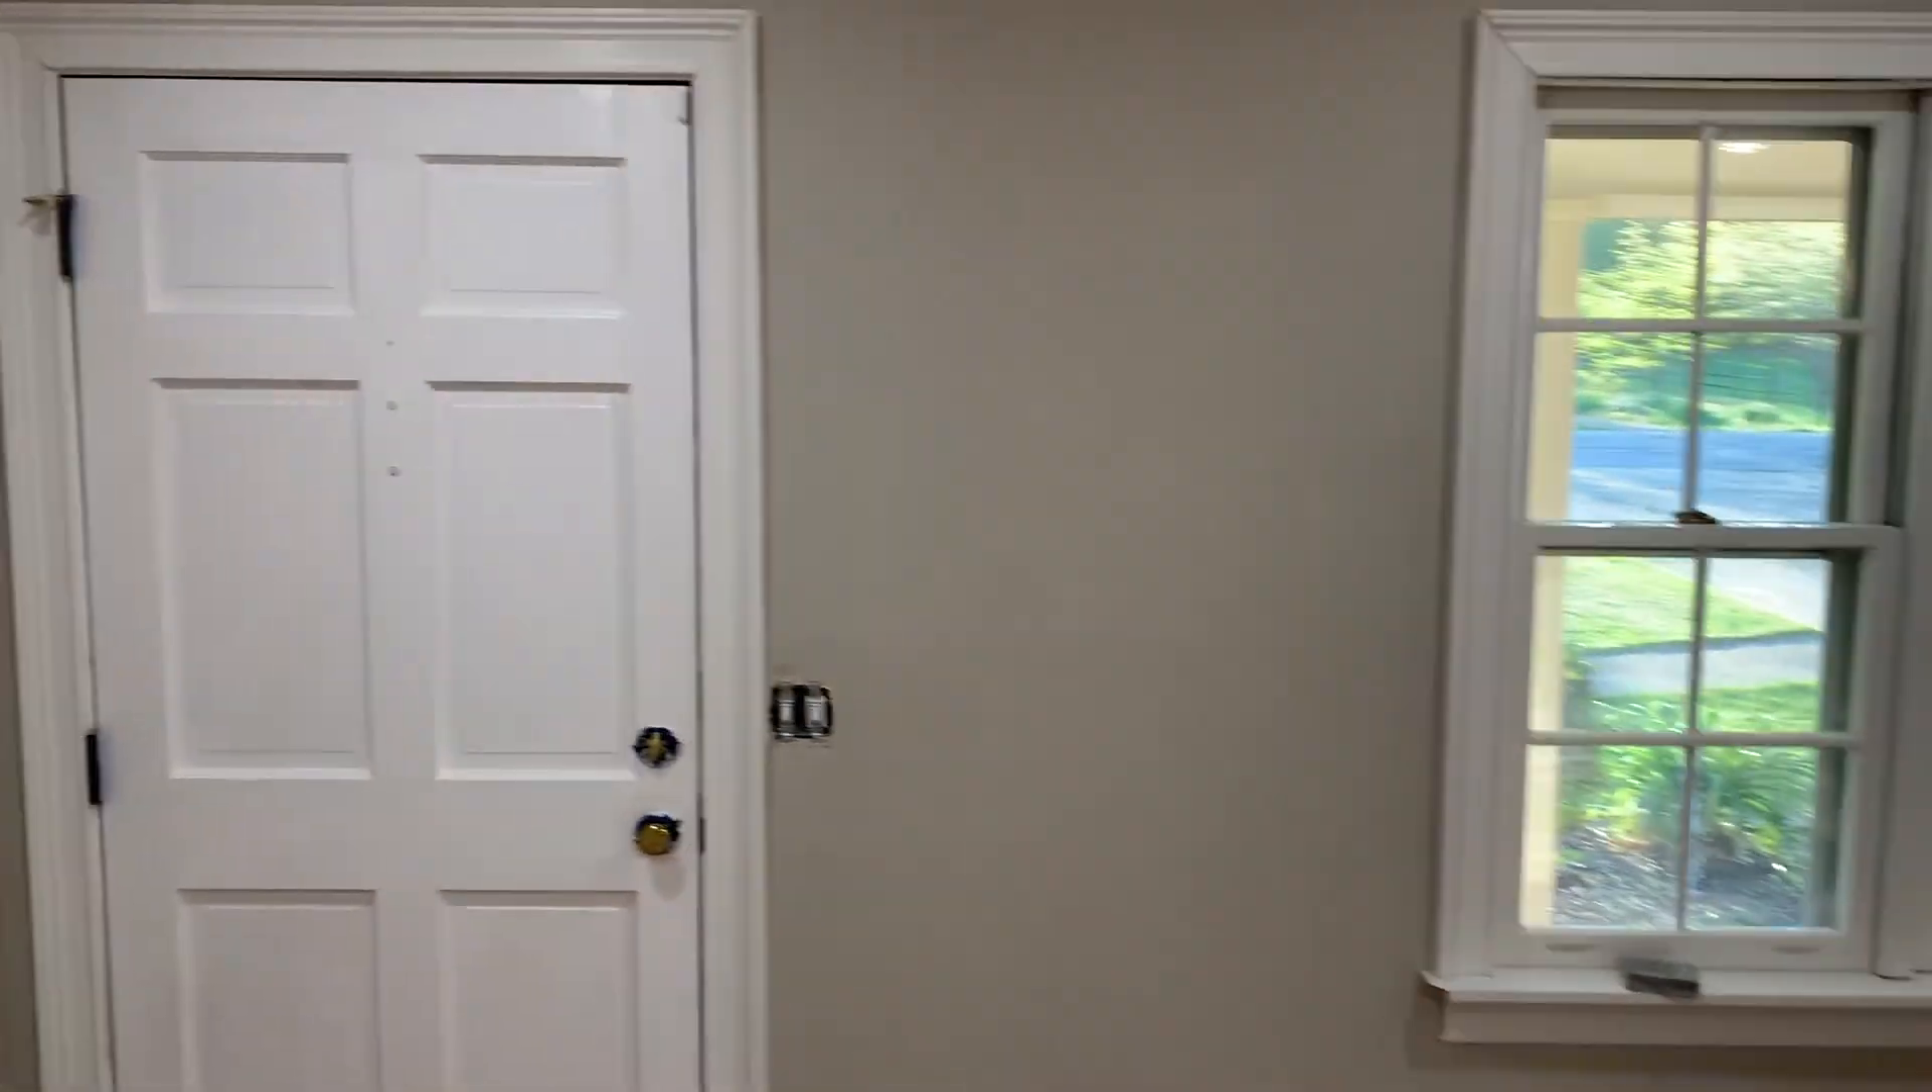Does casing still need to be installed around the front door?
No.